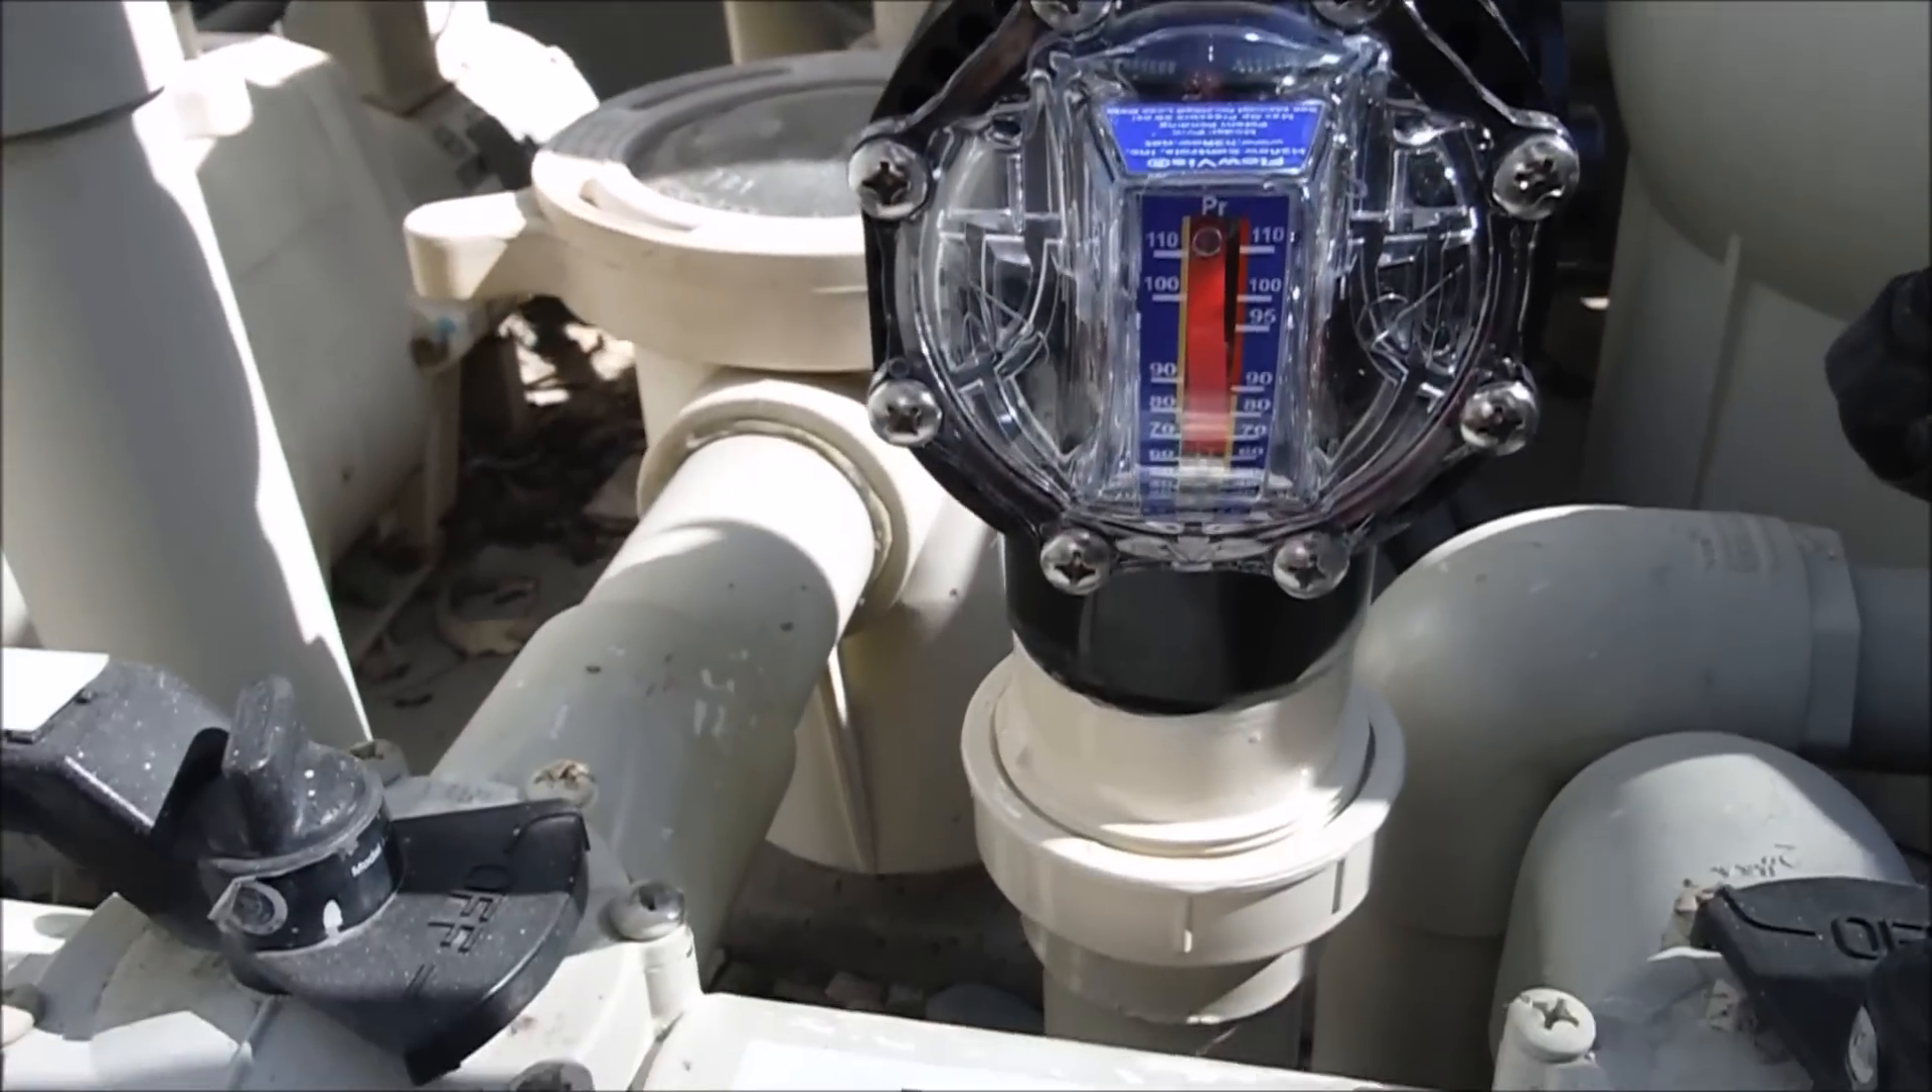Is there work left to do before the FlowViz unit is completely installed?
No.